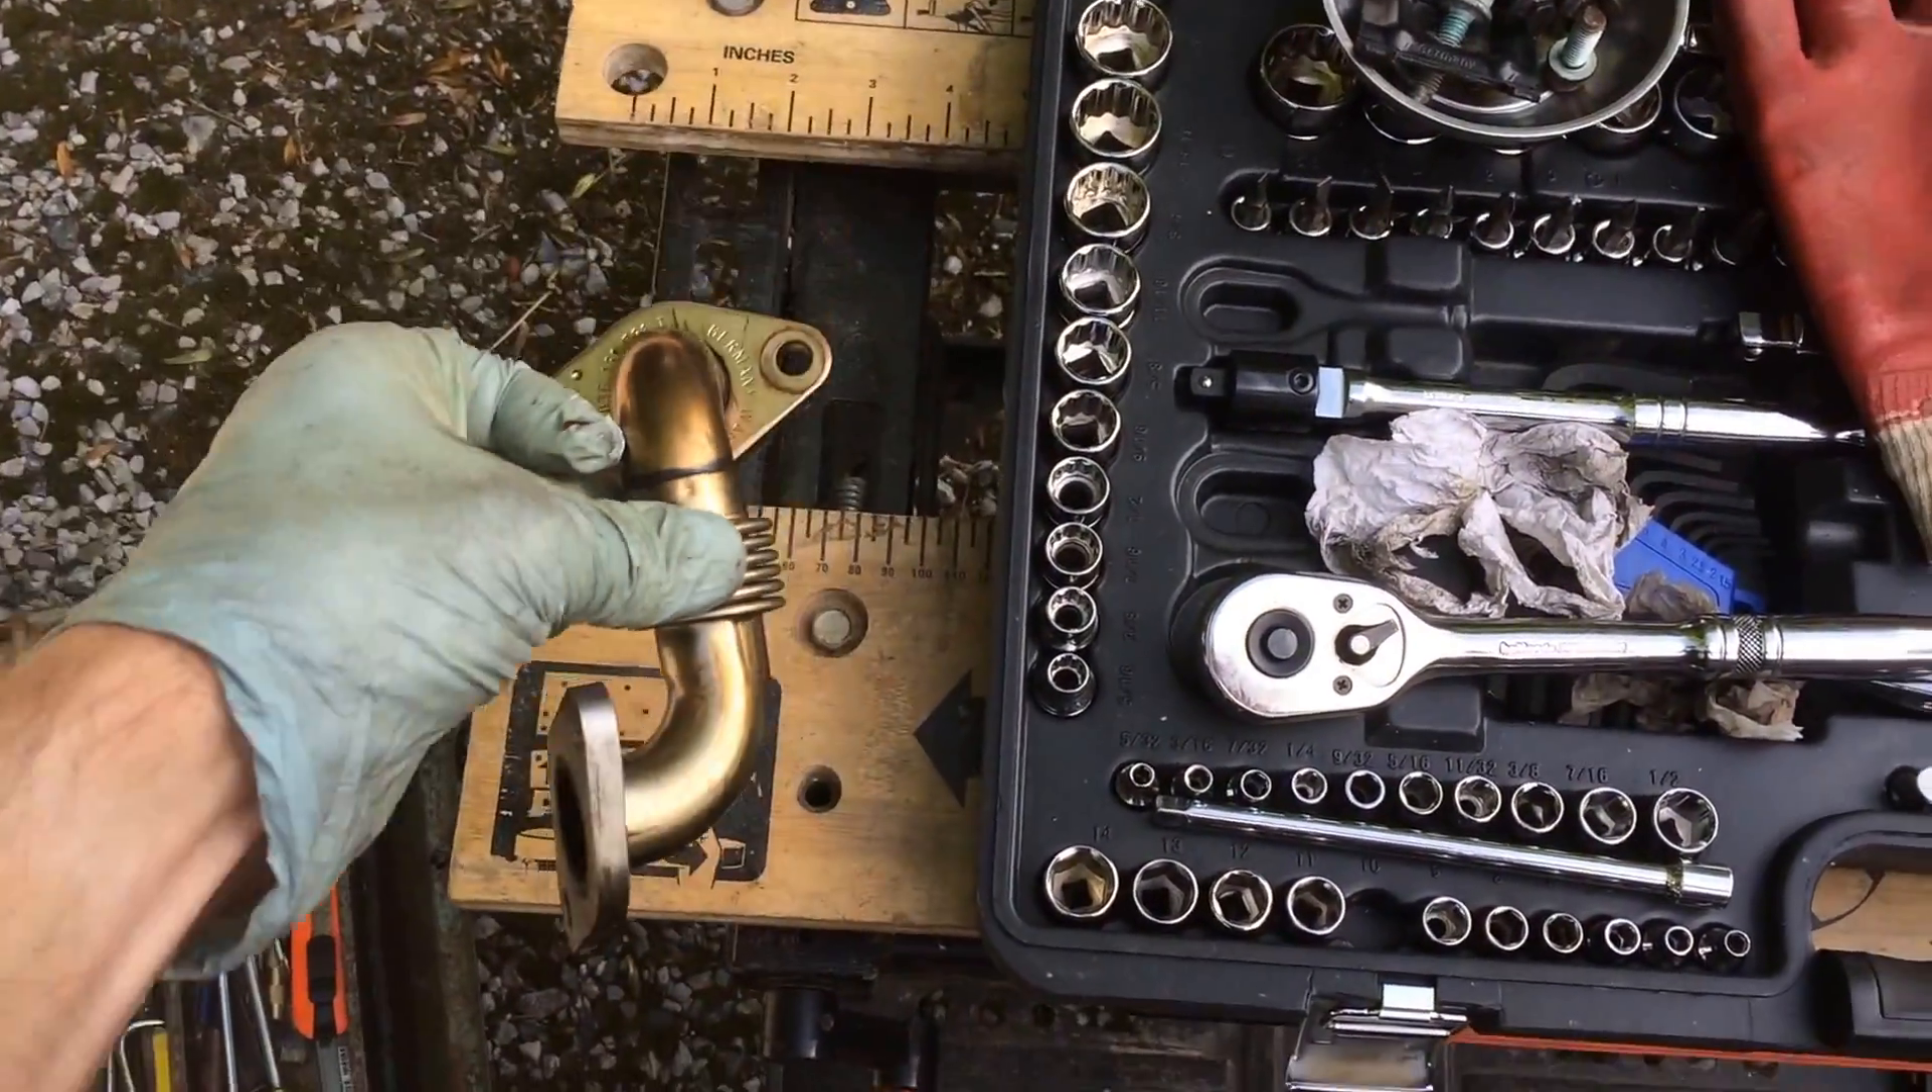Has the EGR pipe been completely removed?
Yes.